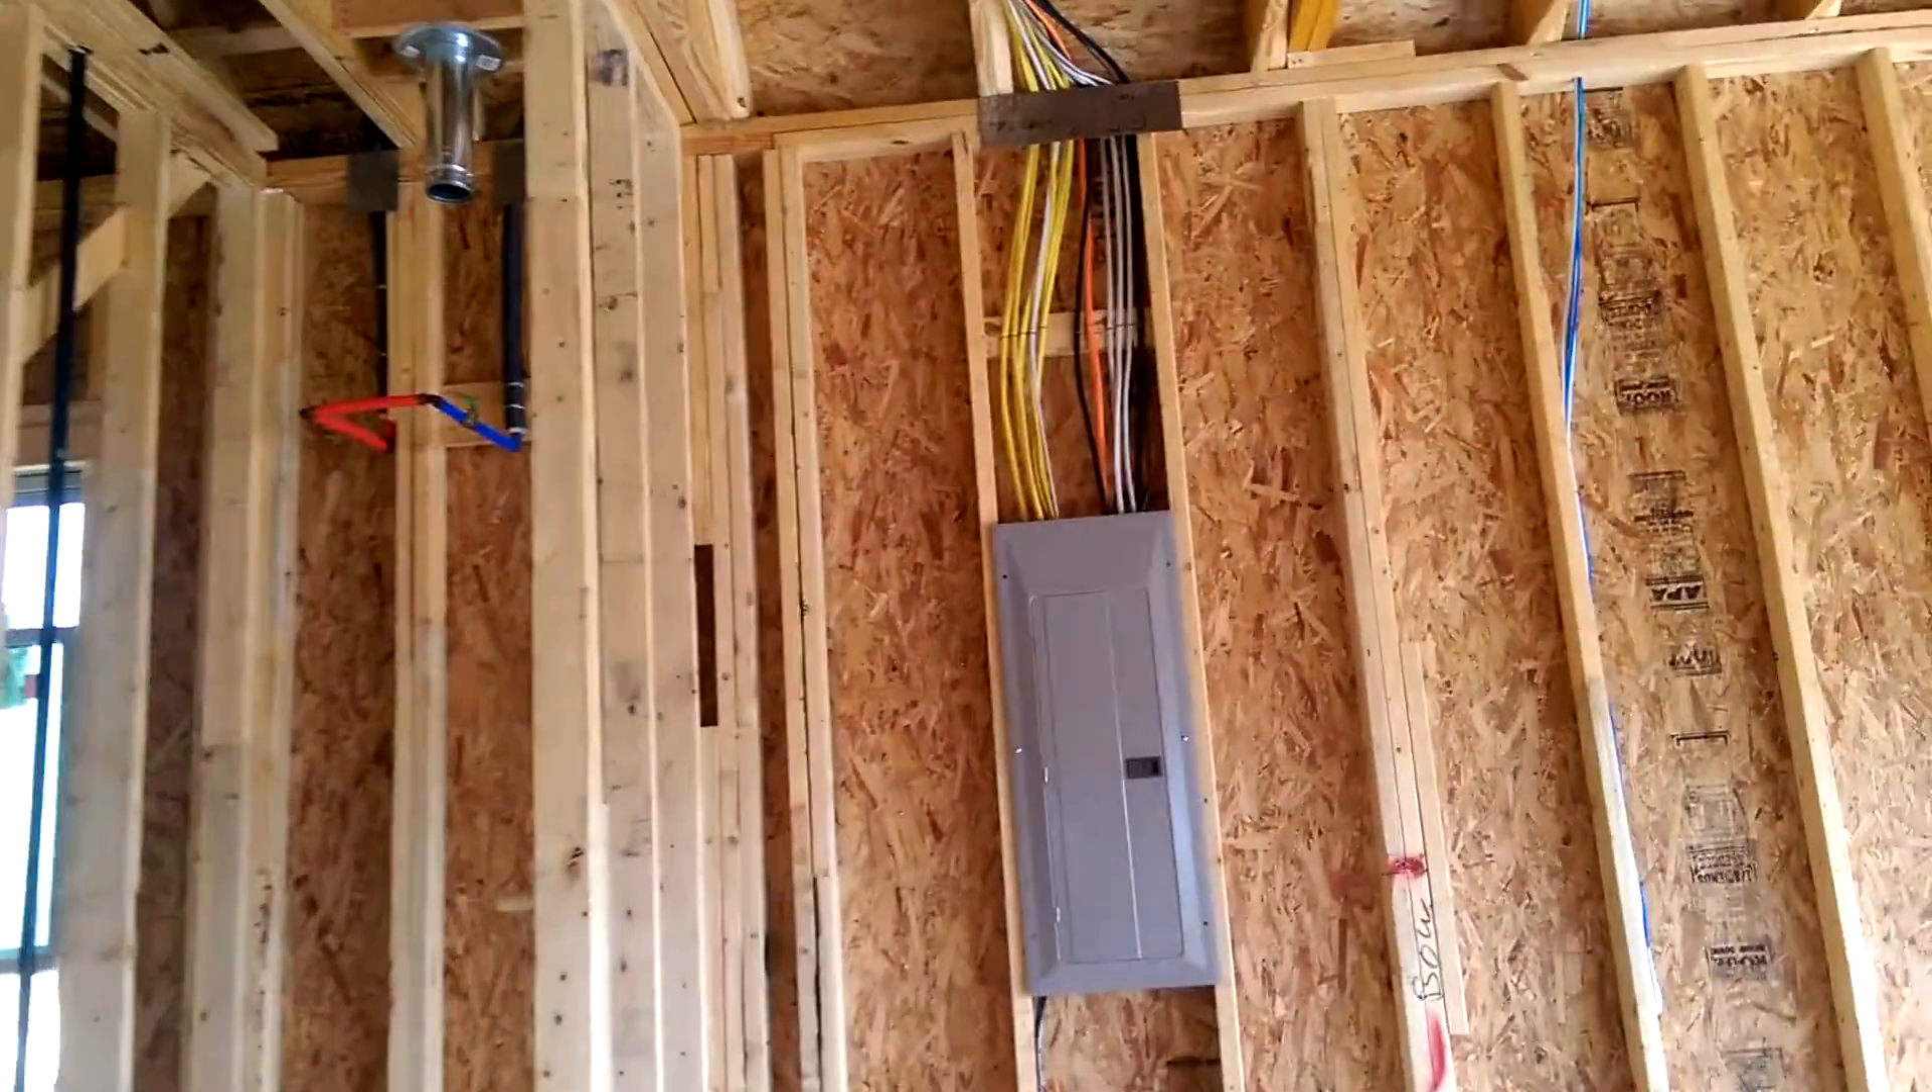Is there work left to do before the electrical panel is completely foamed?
Yes.